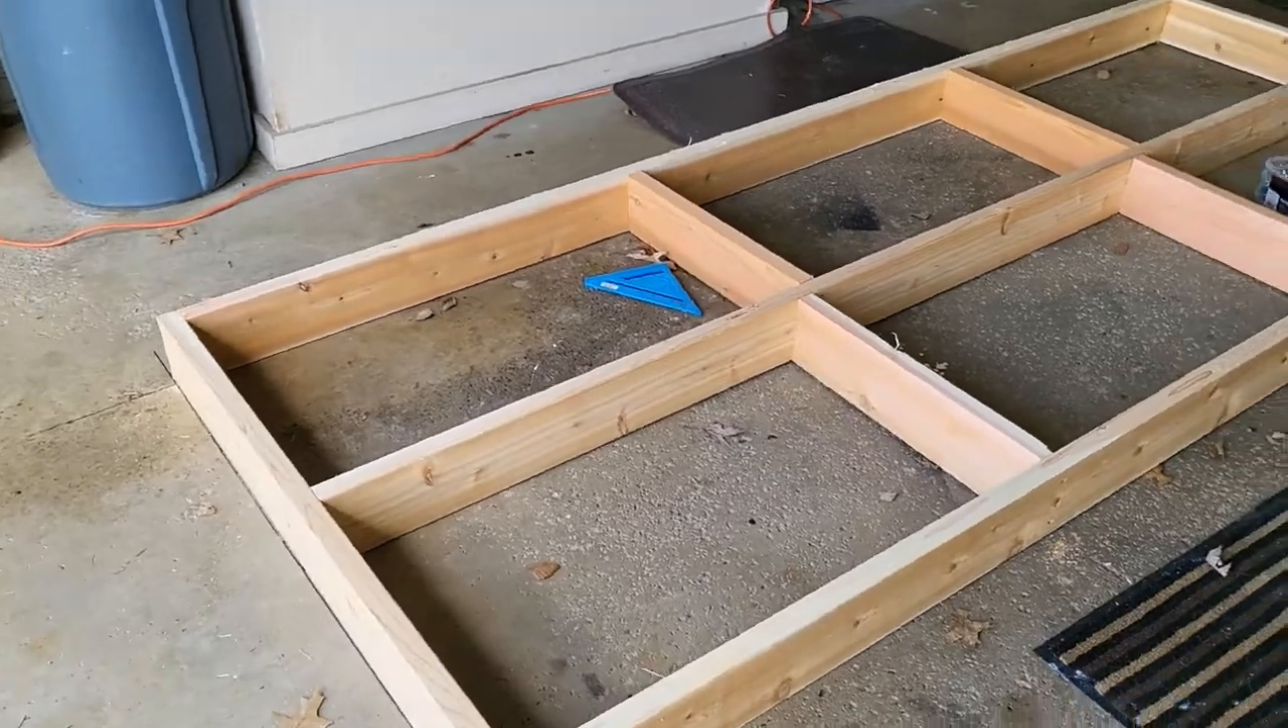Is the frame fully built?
Yes.